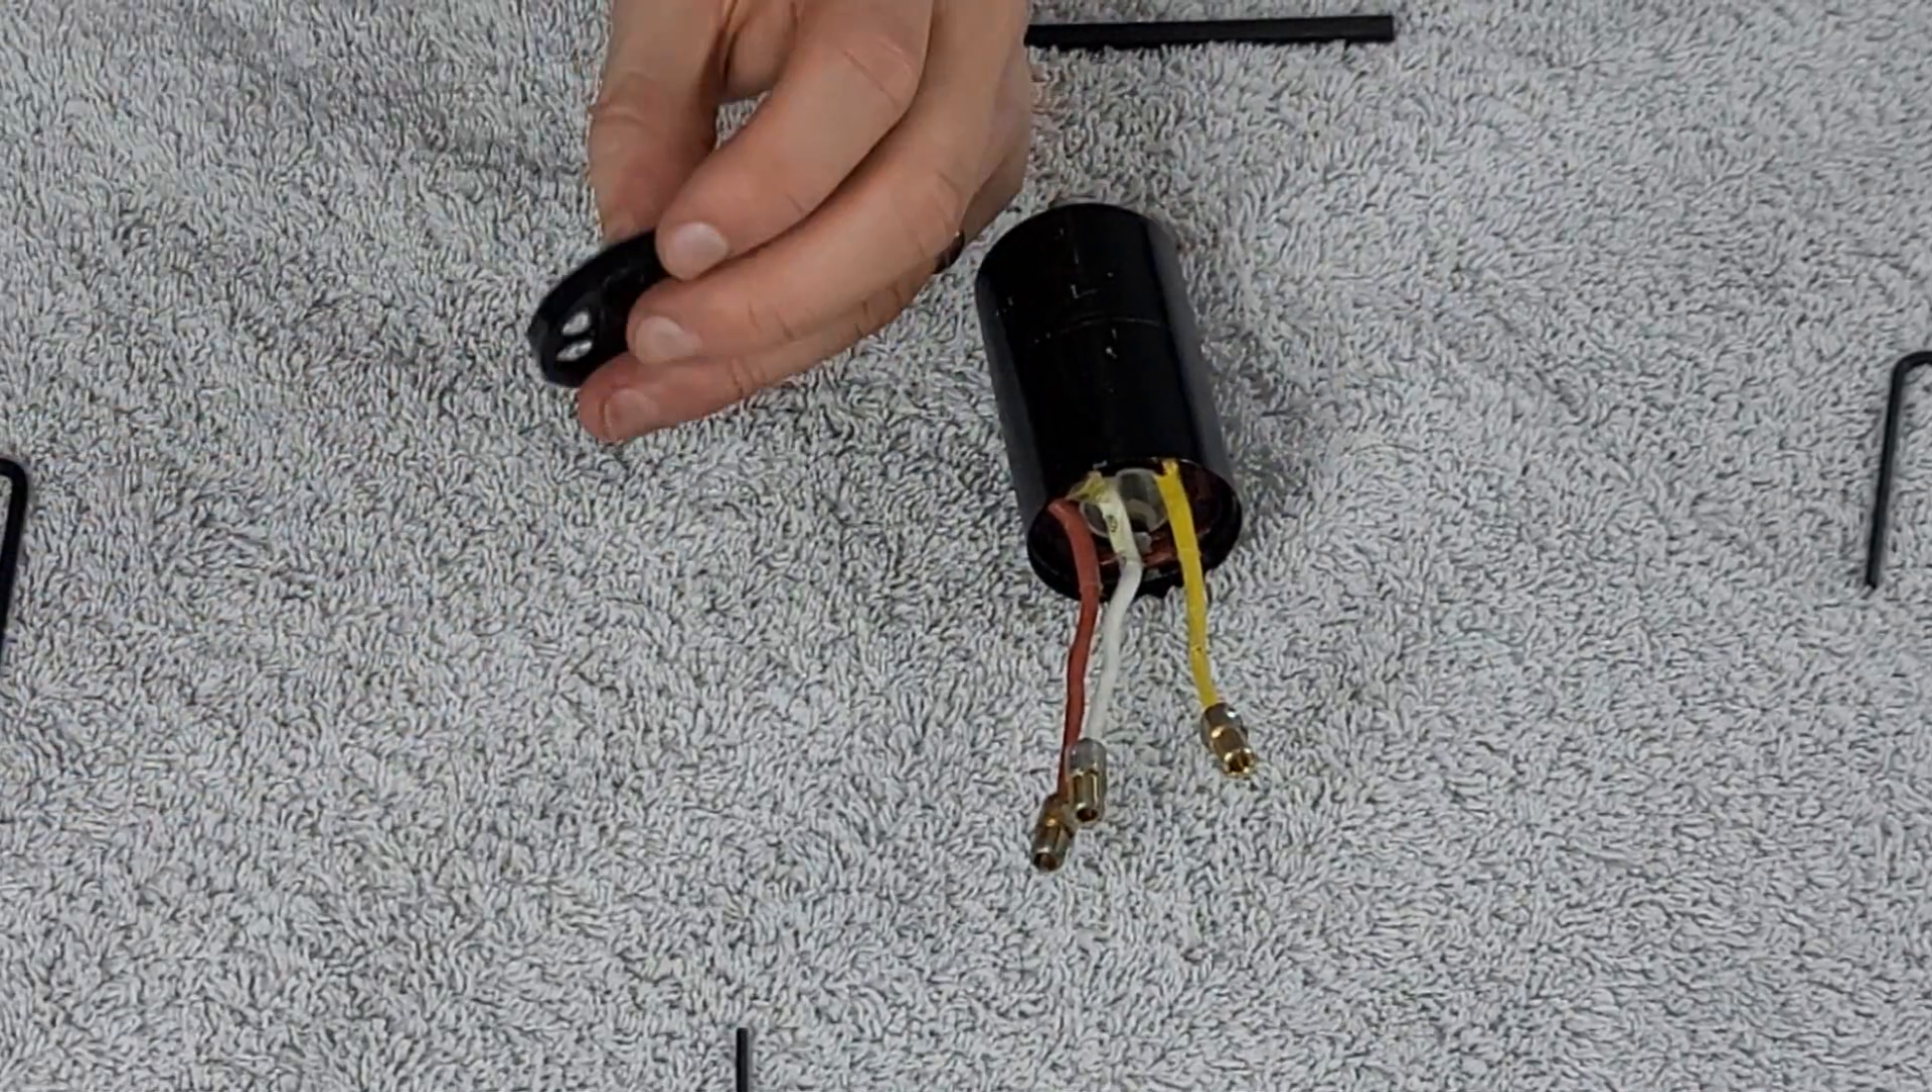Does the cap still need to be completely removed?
No.